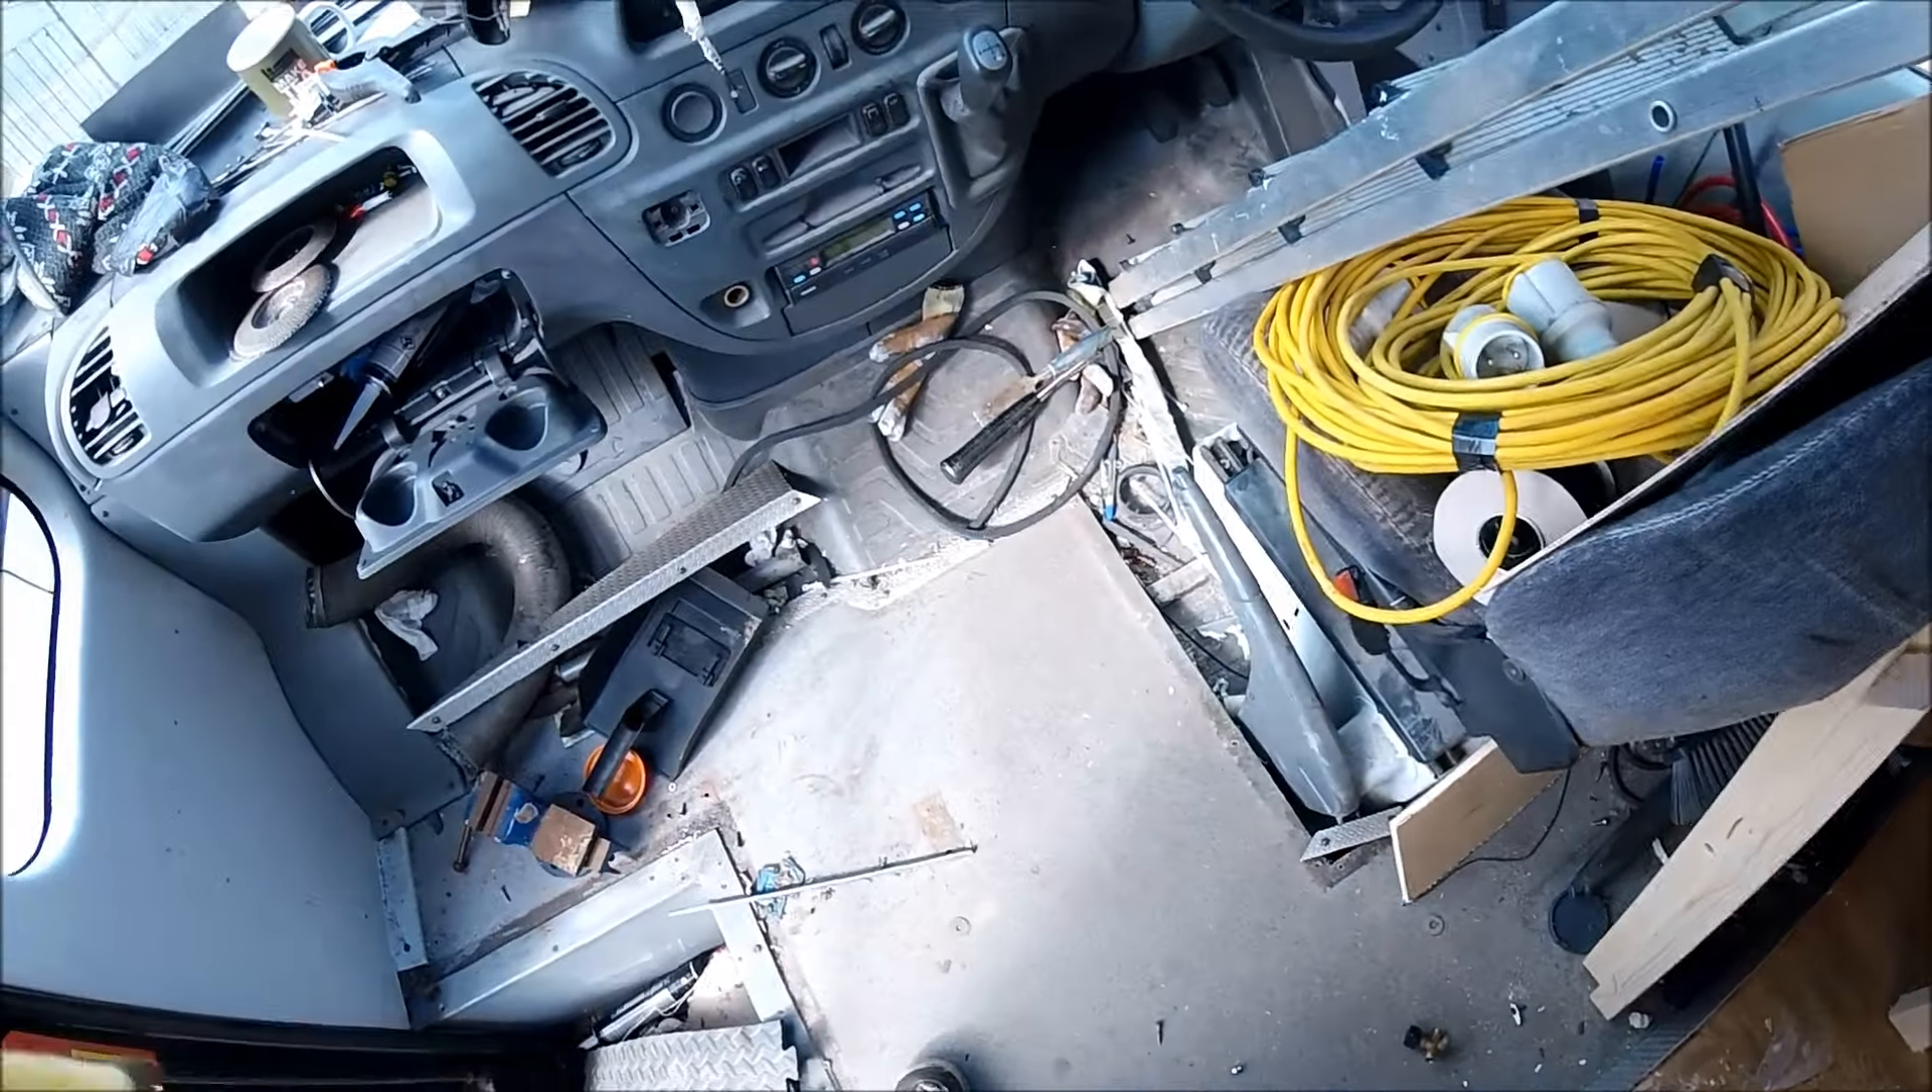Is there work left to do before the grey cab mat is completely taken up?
Yes.